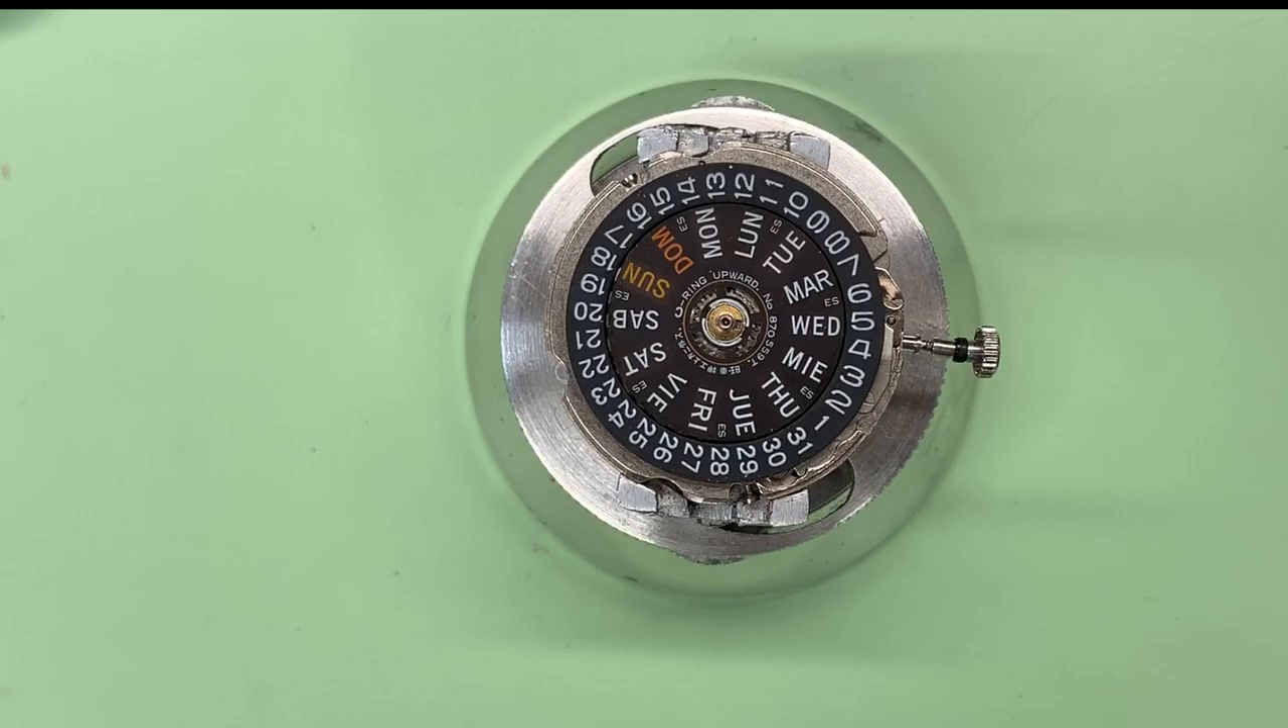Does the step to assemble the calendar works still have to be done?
No.